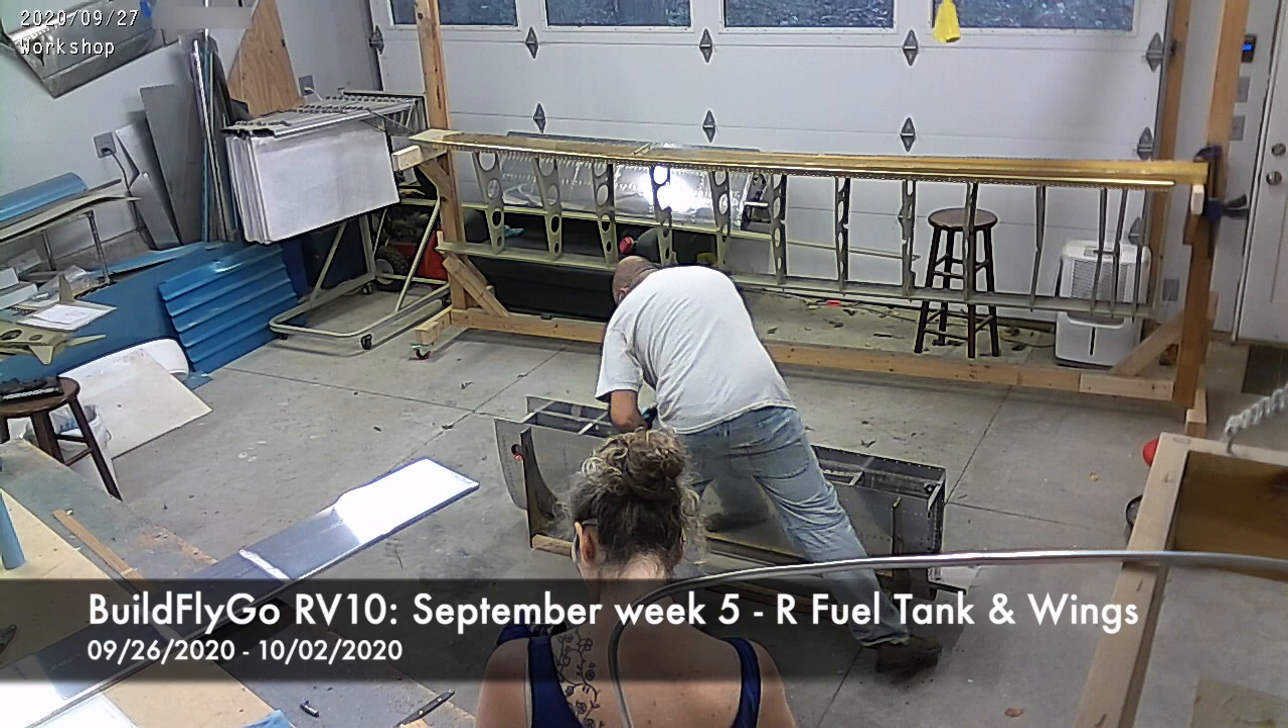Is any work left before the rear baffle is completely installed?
Yes.